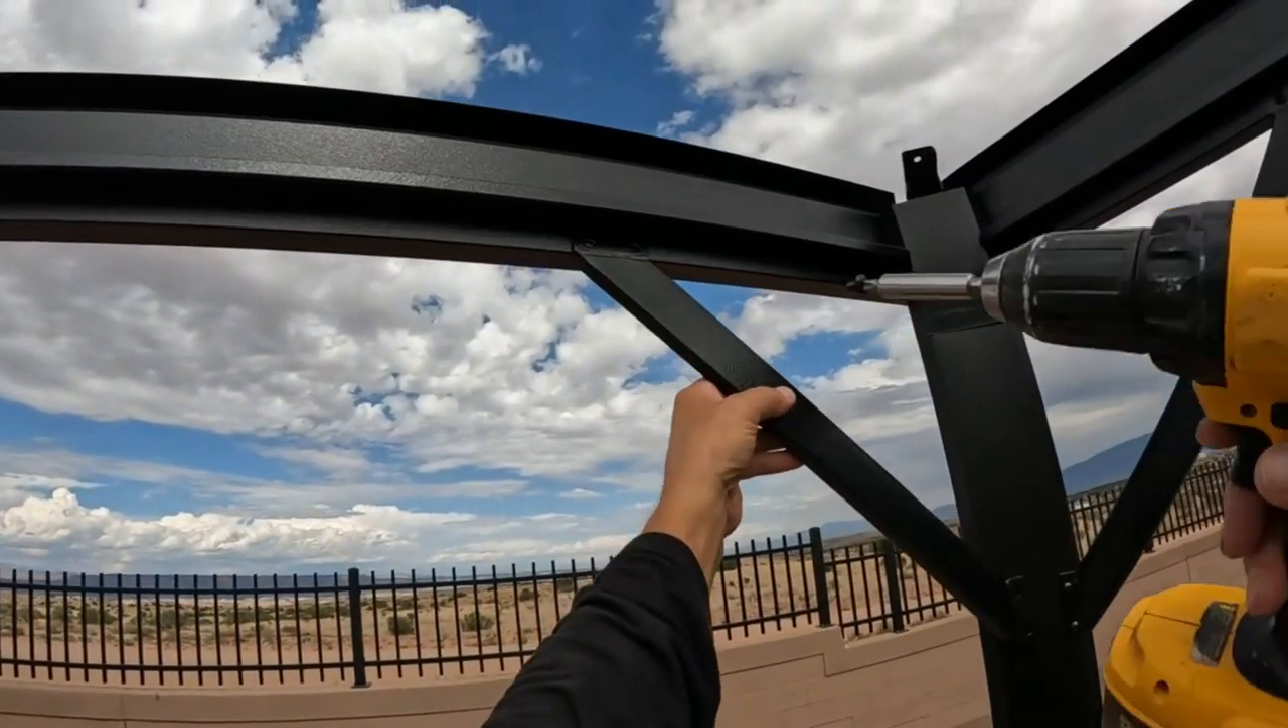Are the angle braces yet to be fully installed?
Yes.